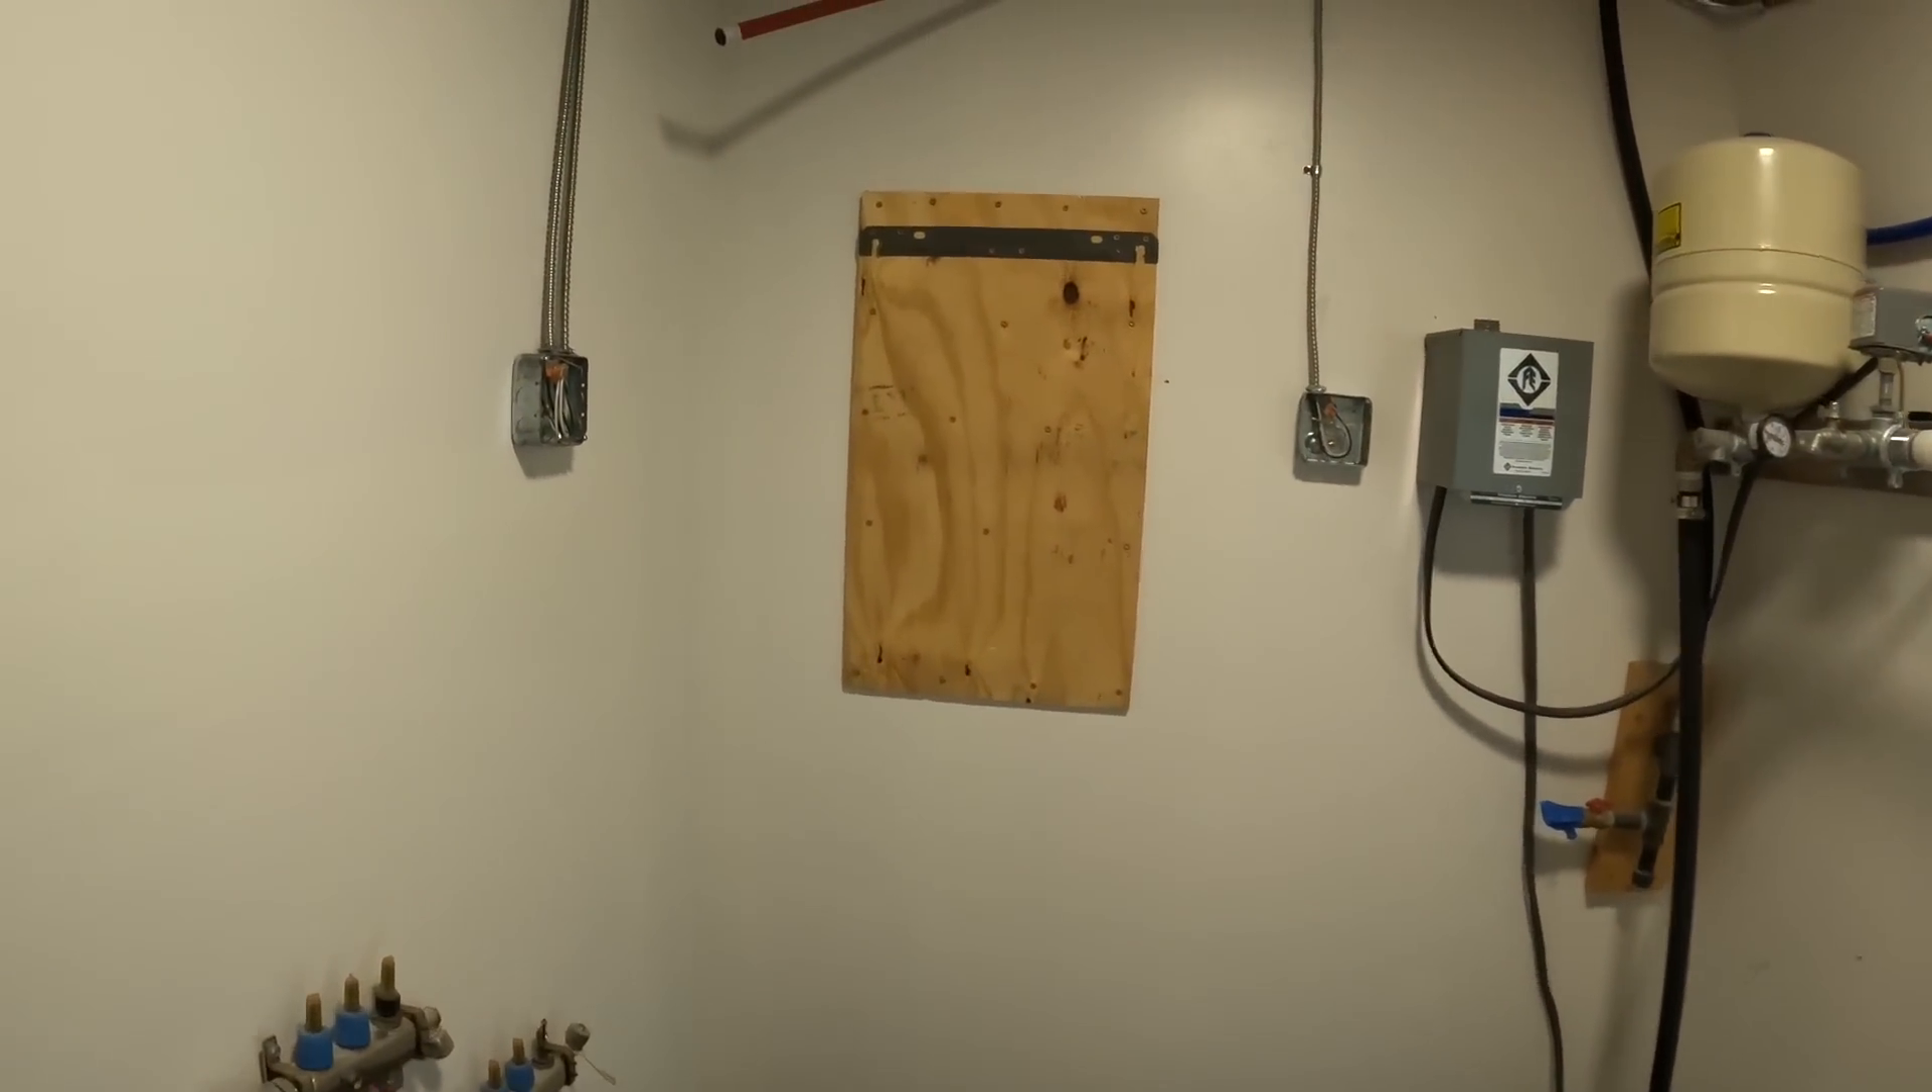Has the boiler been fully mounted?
No.